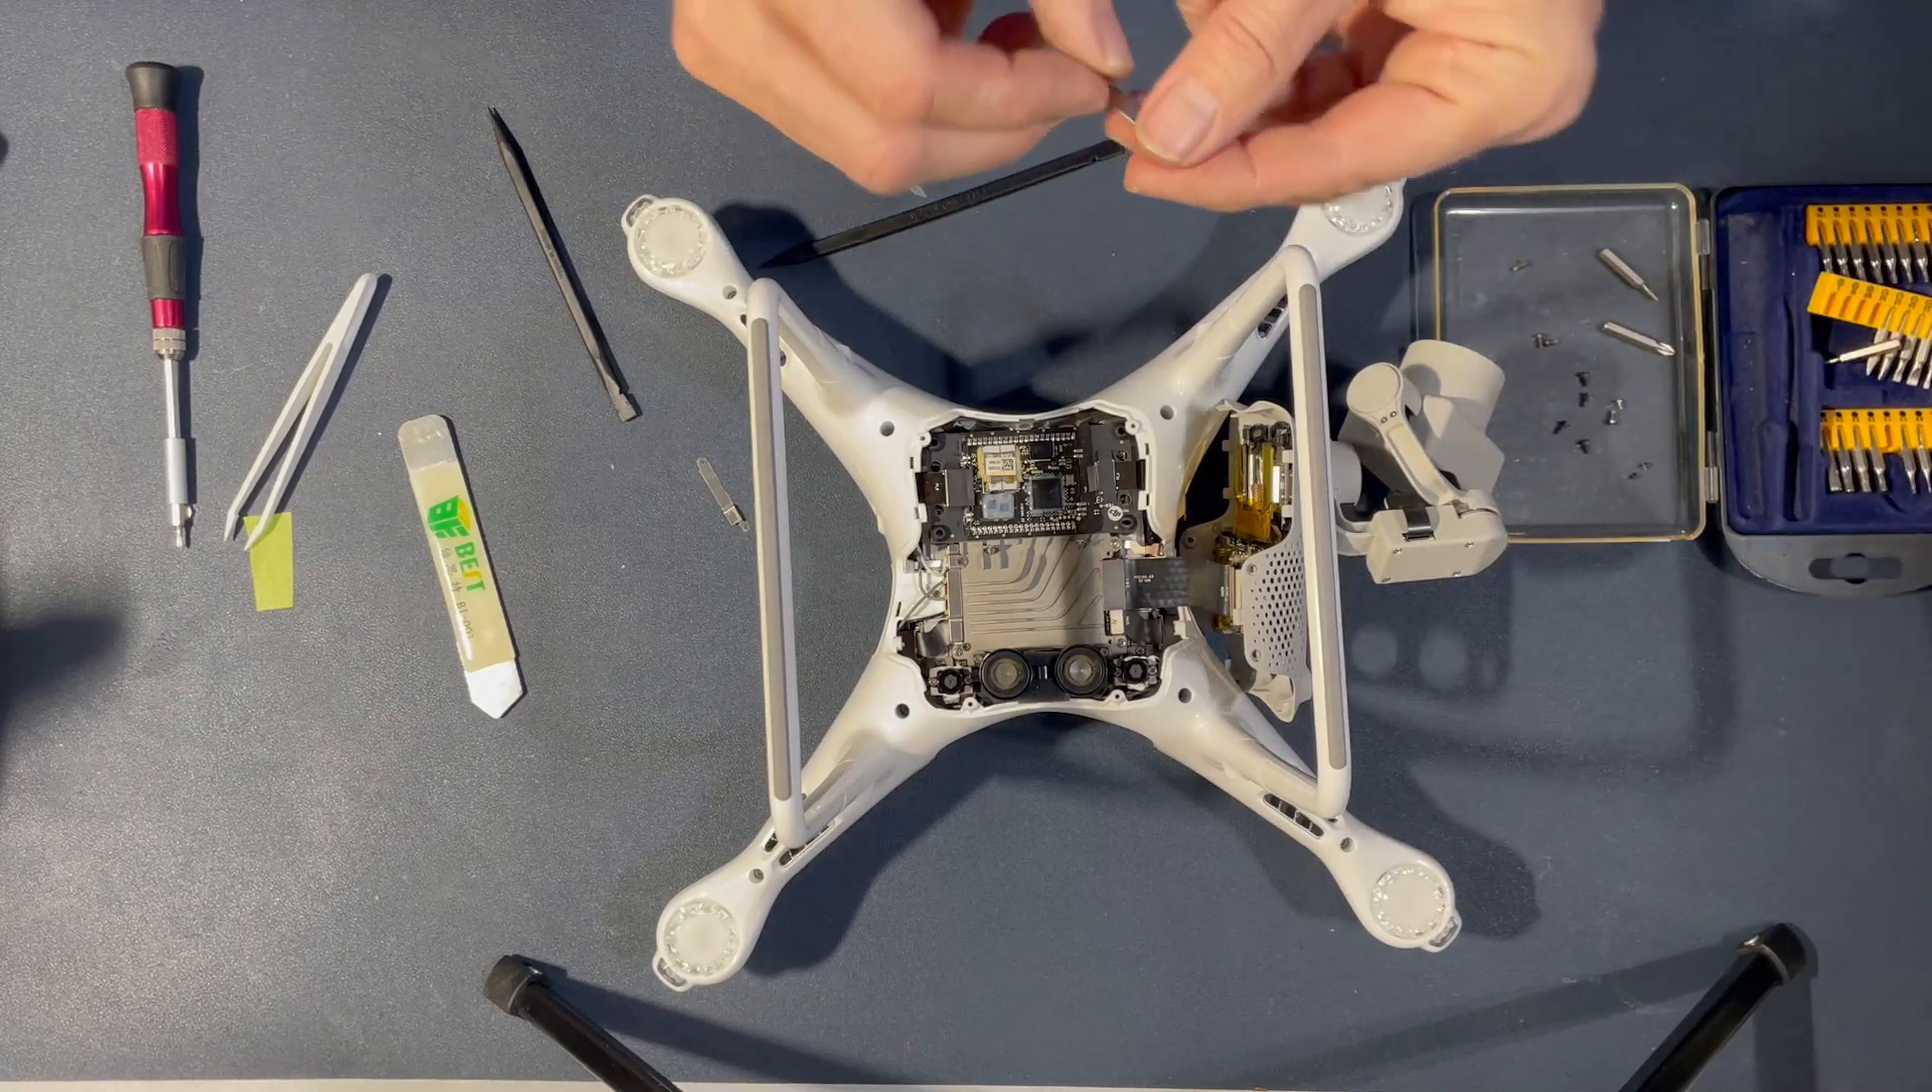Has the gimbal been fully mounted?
No.